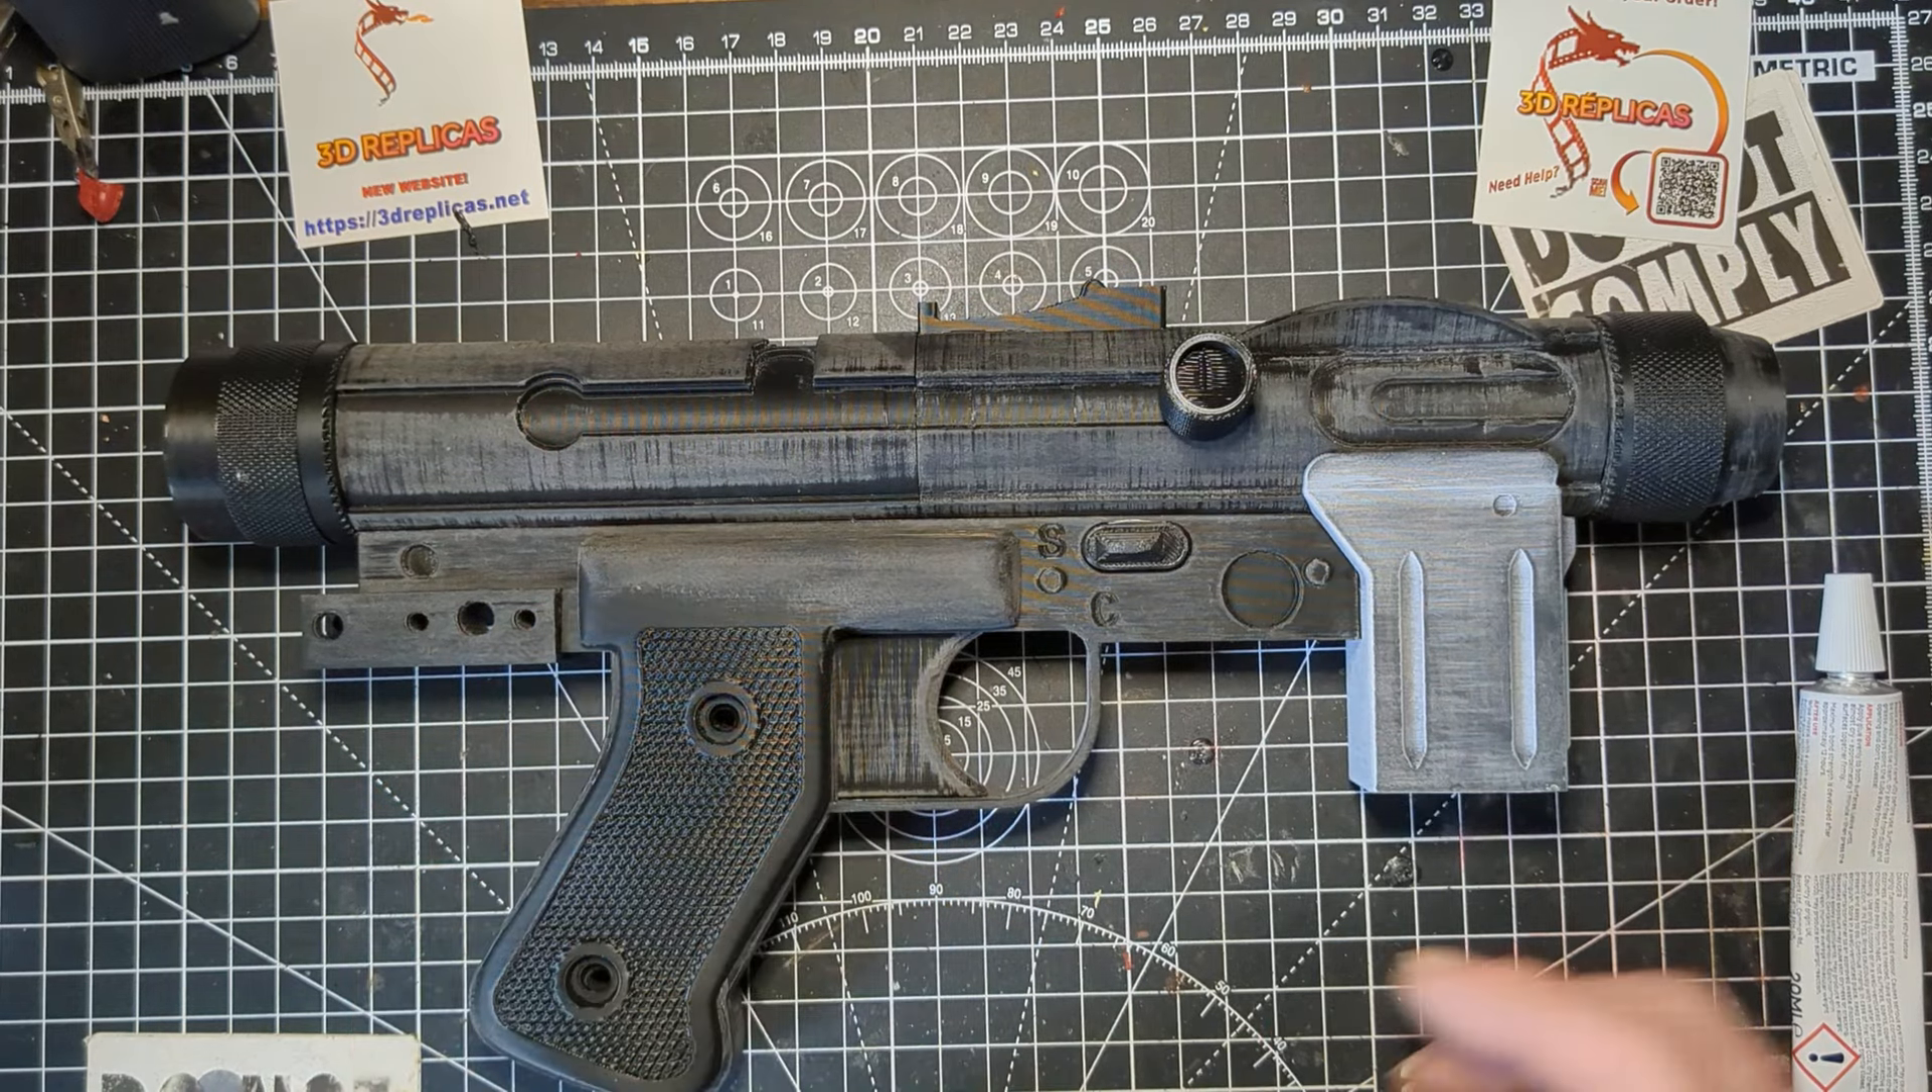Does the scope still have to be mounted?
Yes.